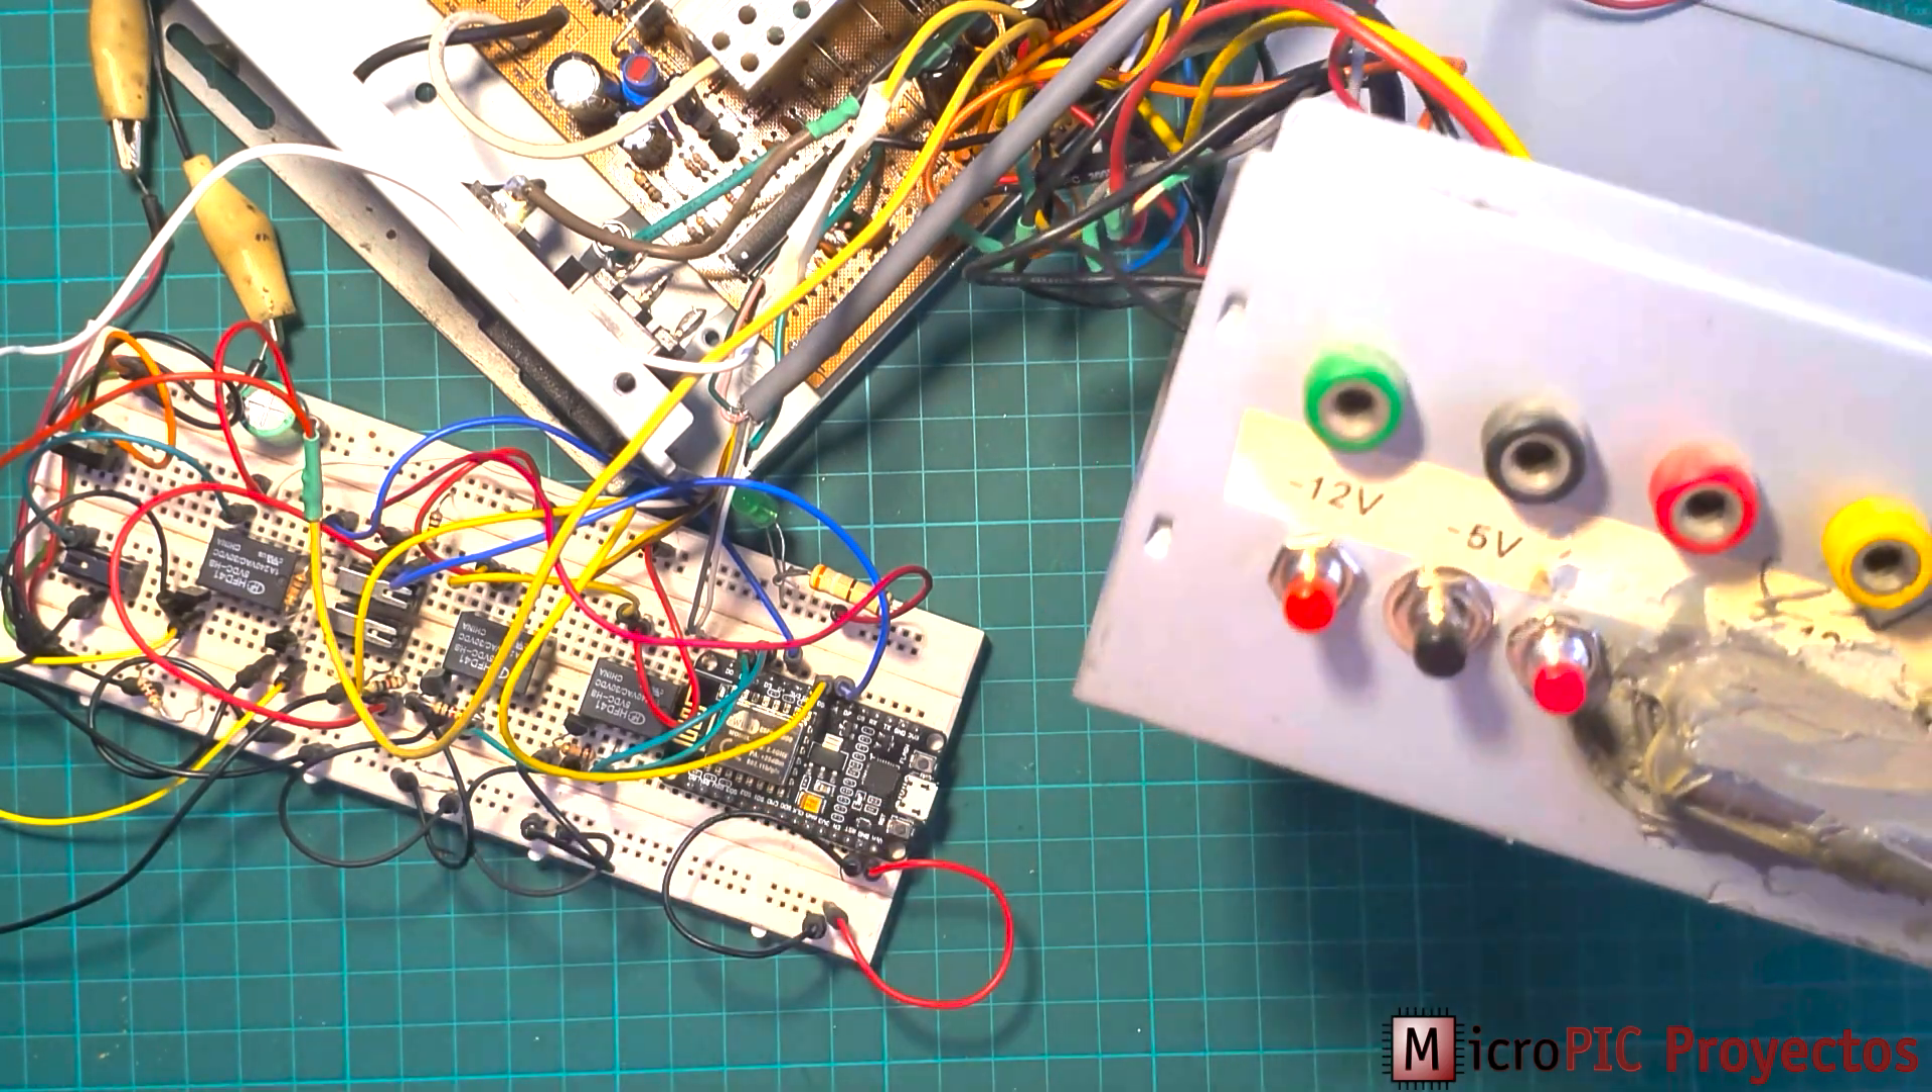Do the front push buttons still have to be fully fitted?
No.